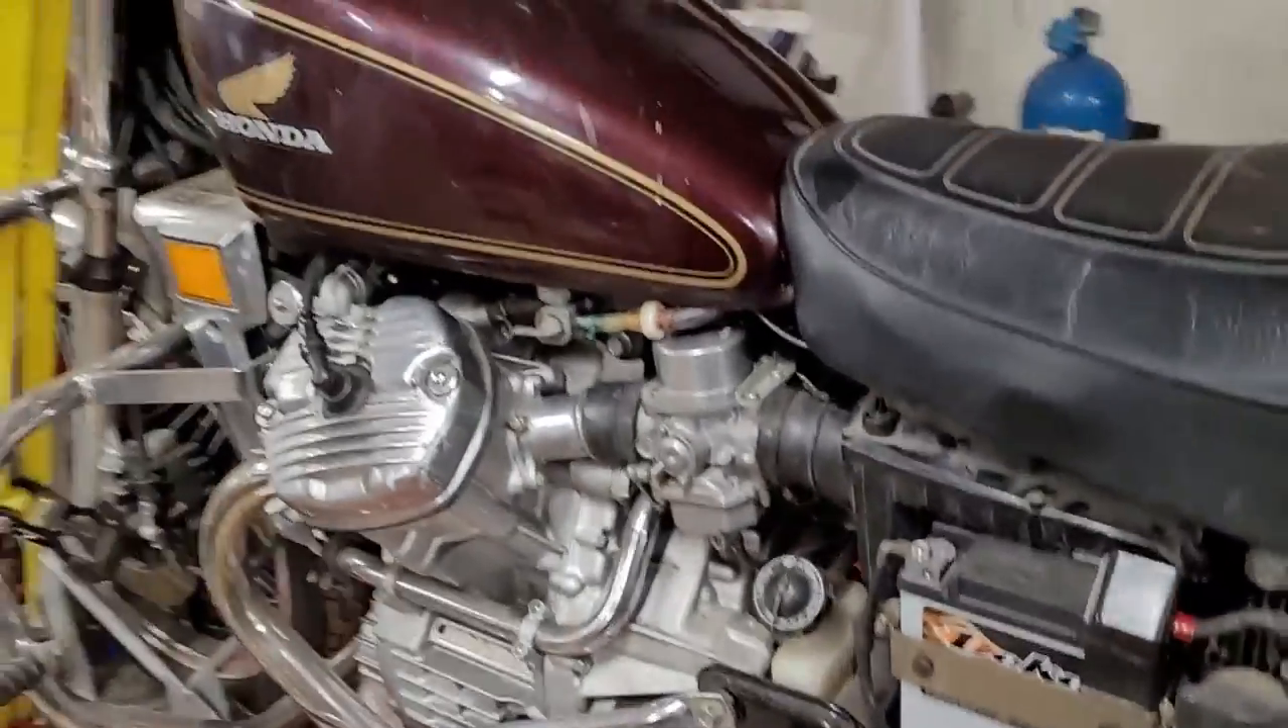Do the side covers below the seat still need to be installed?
Yes.